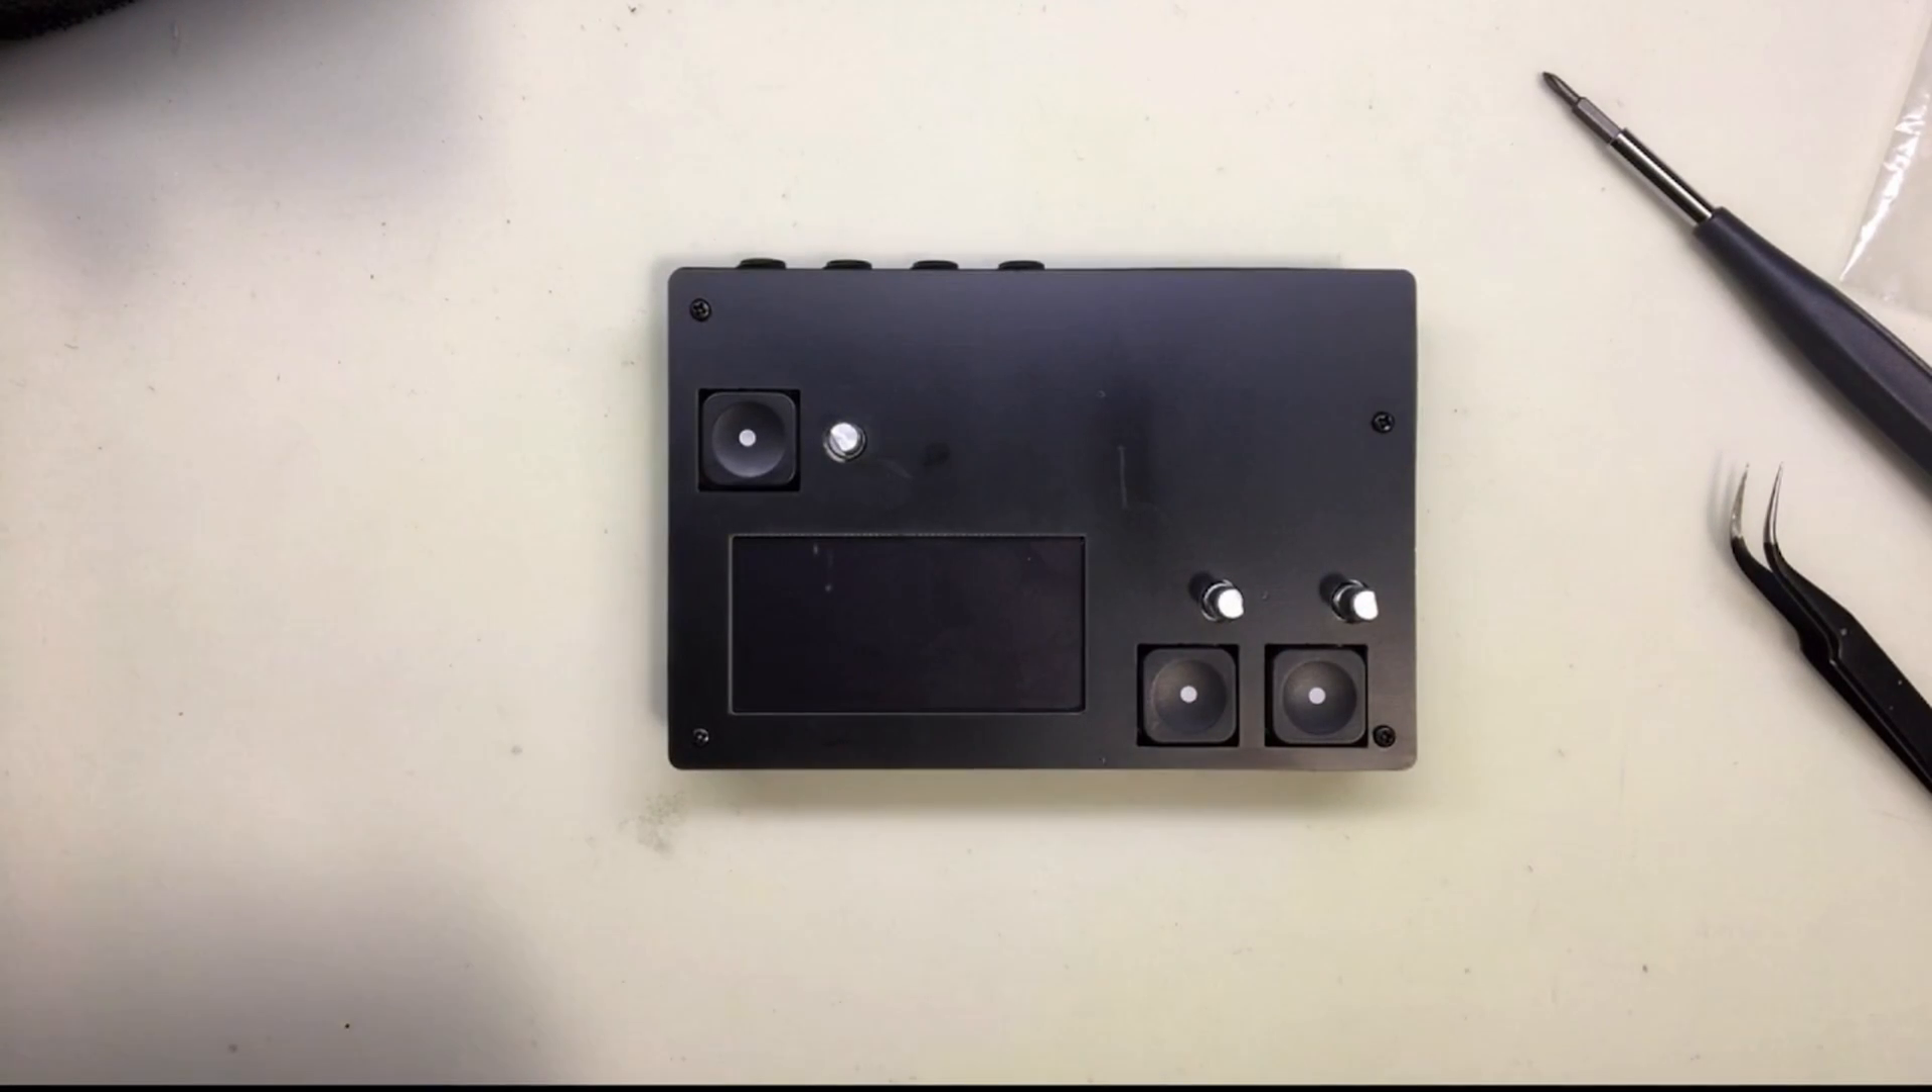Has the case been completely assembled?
Yes.